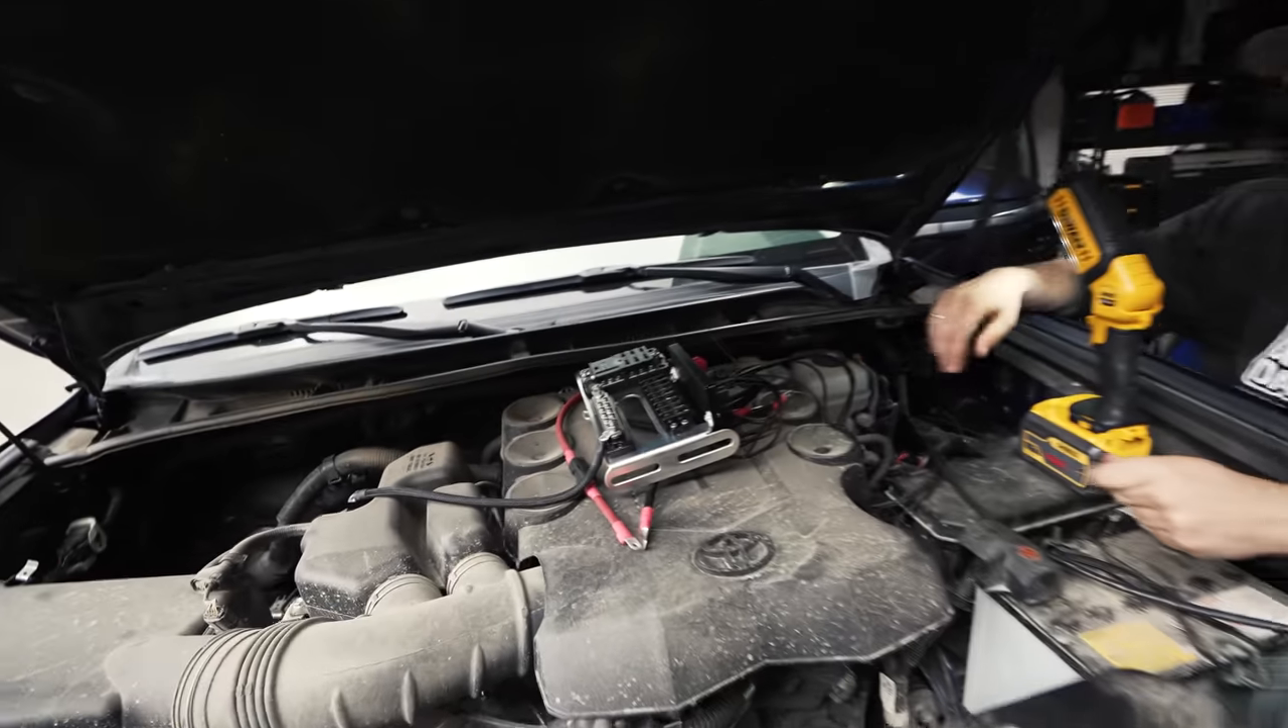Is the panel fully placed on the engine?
Yes.